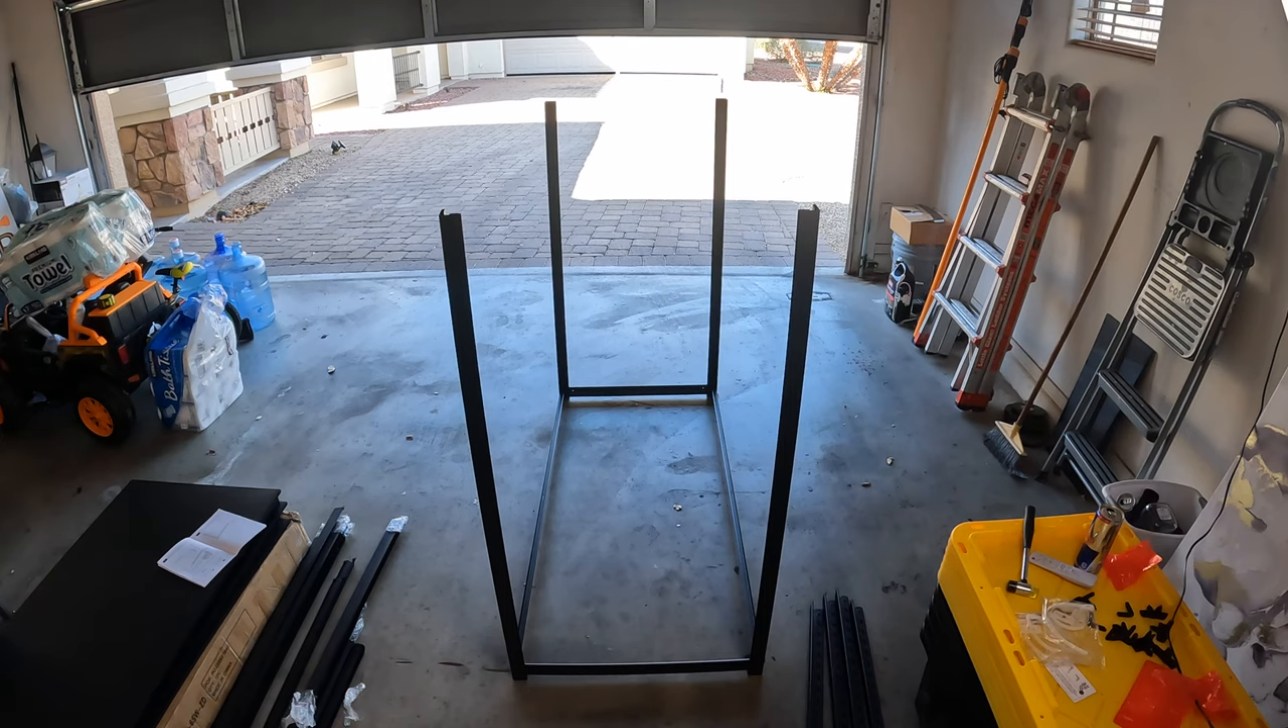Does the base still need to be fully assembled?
No.